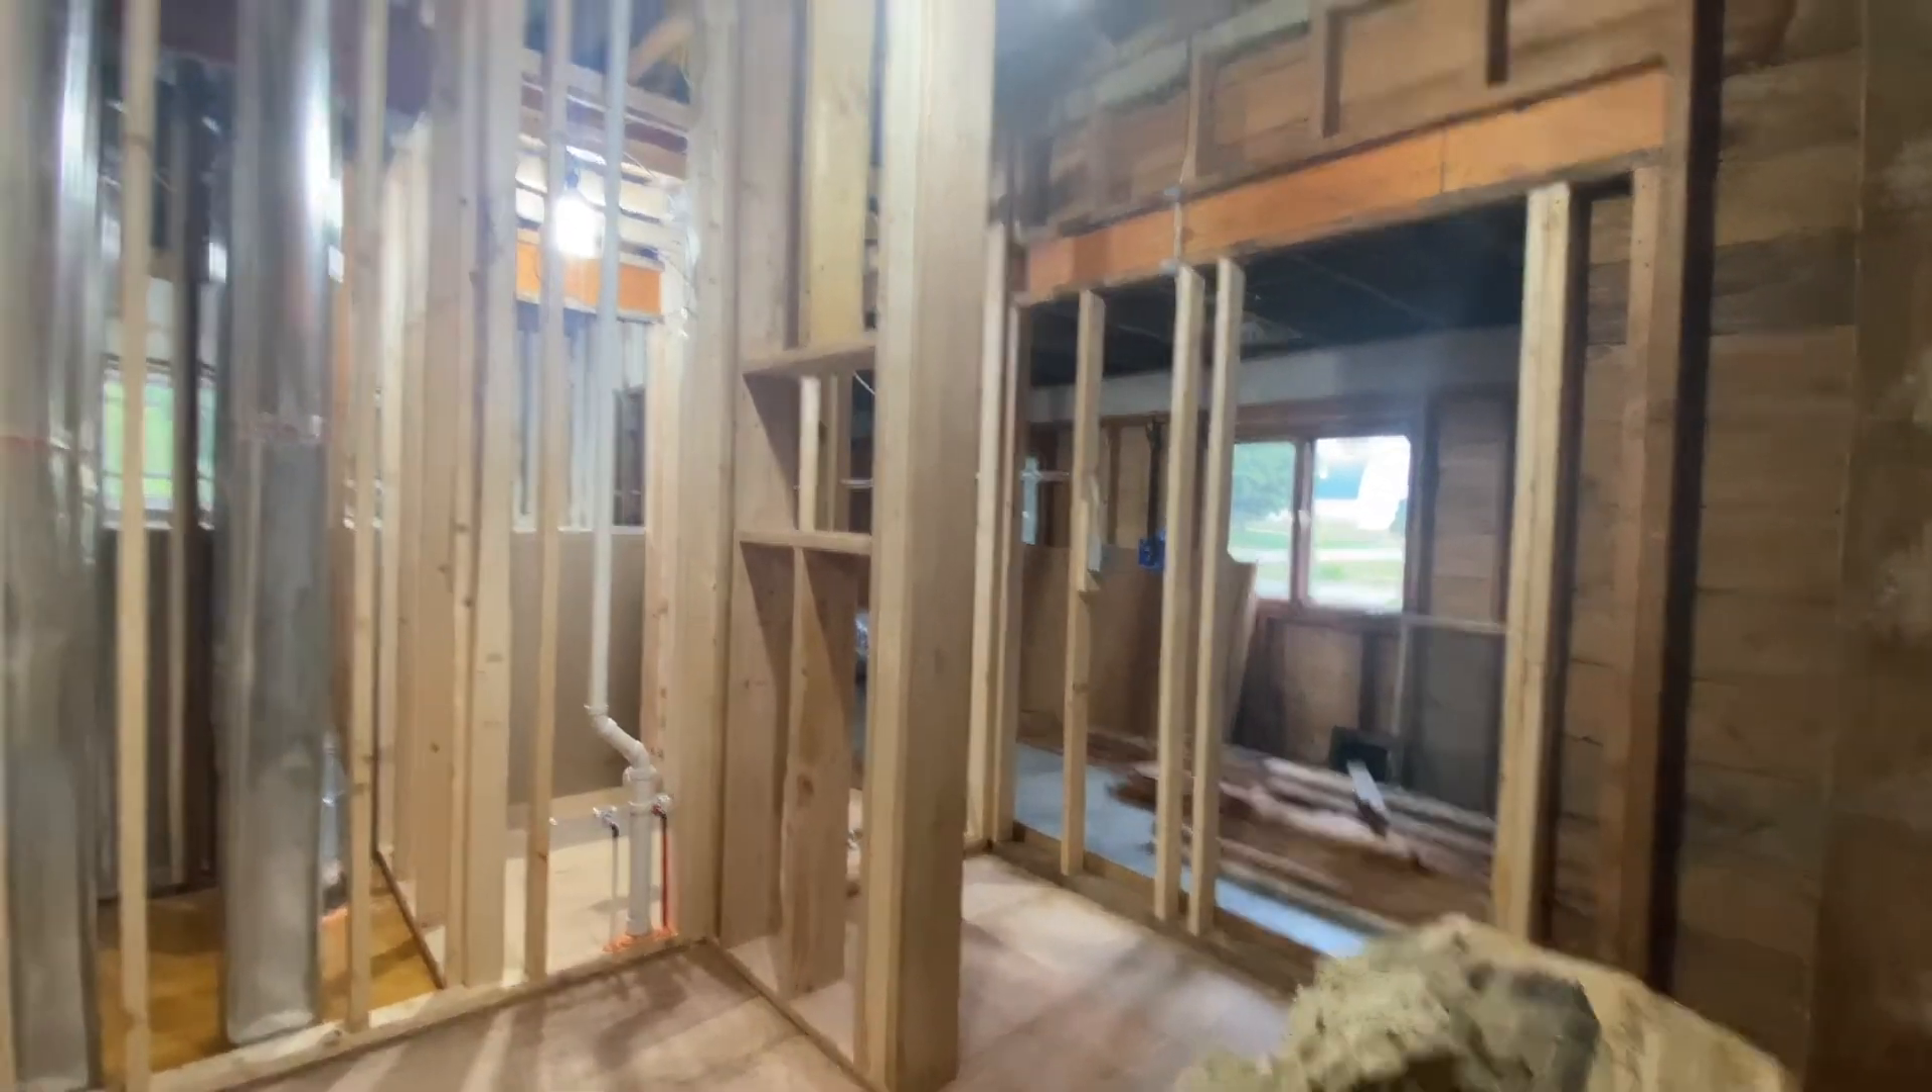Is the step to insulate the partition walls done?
No.